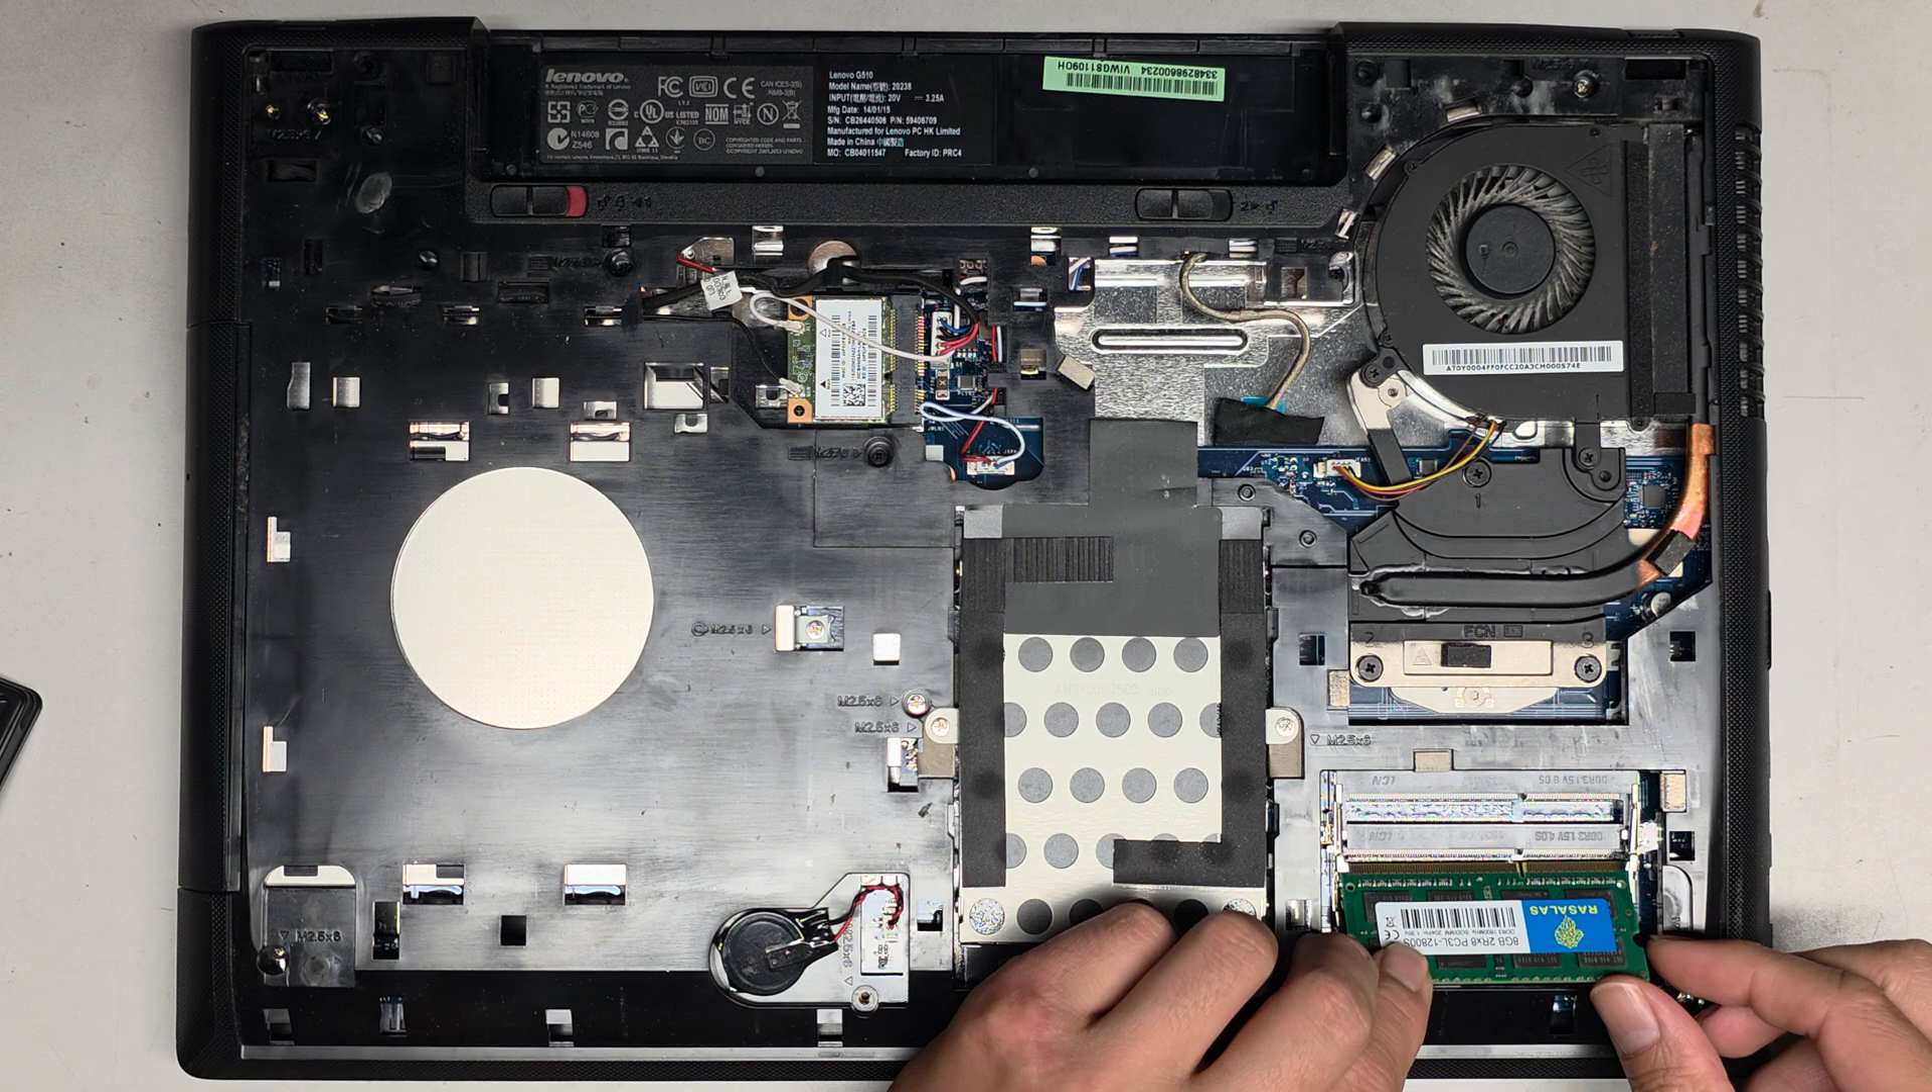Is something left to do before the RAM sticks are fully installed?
Yes.